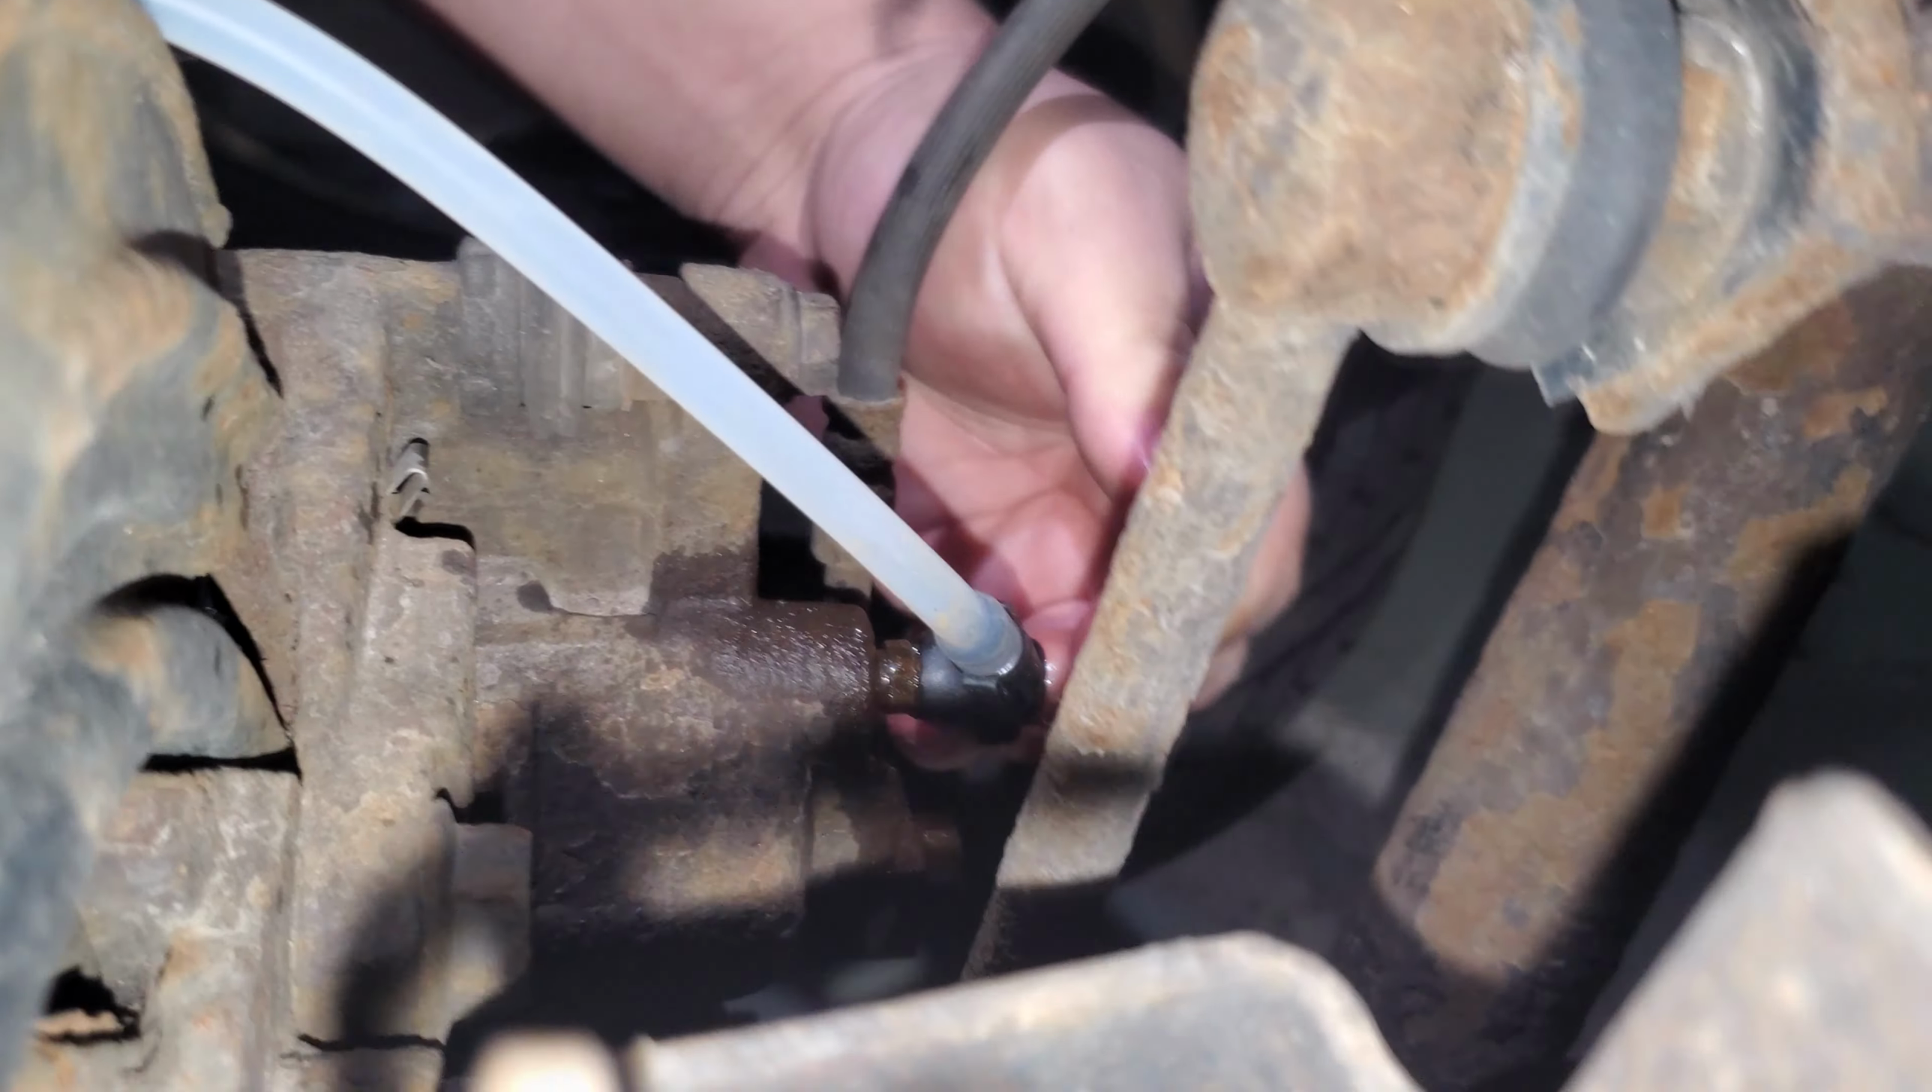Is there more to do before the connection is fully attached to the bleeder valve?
No.